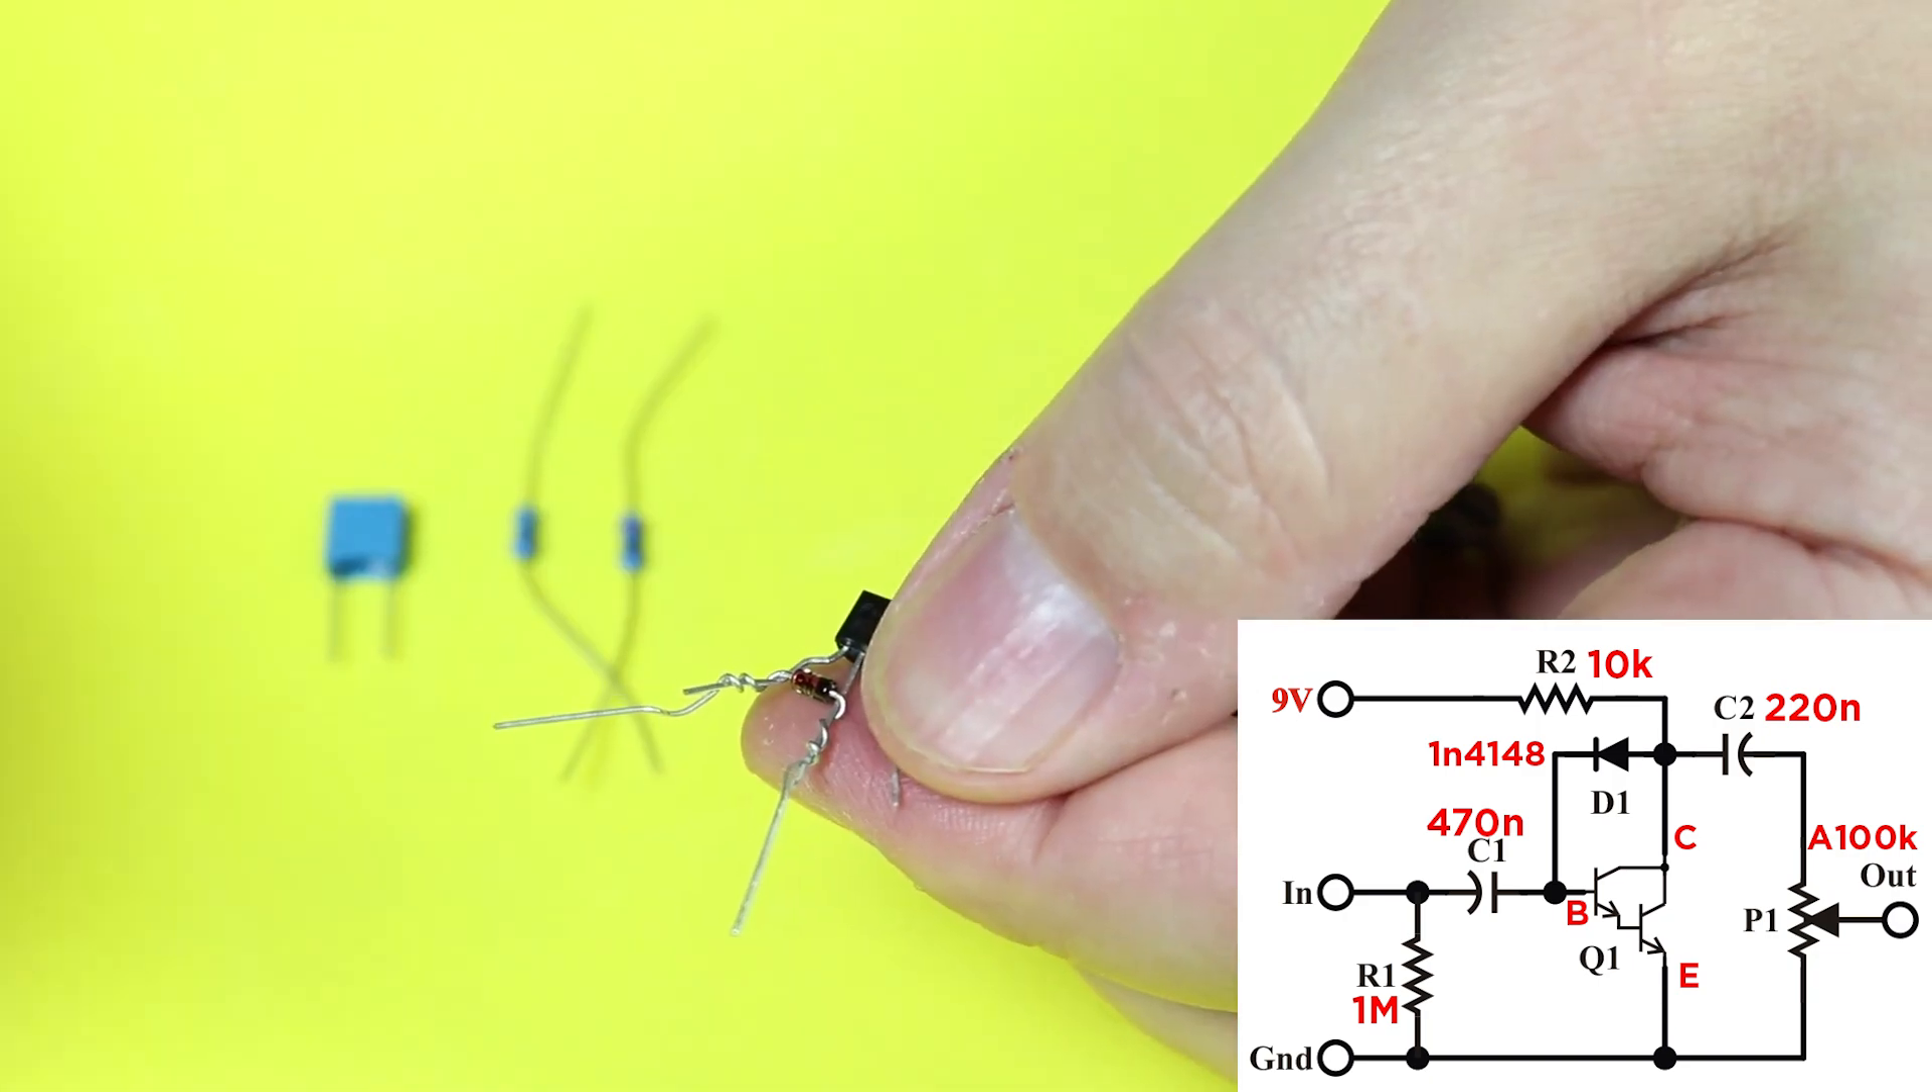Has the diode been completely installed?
Yes.